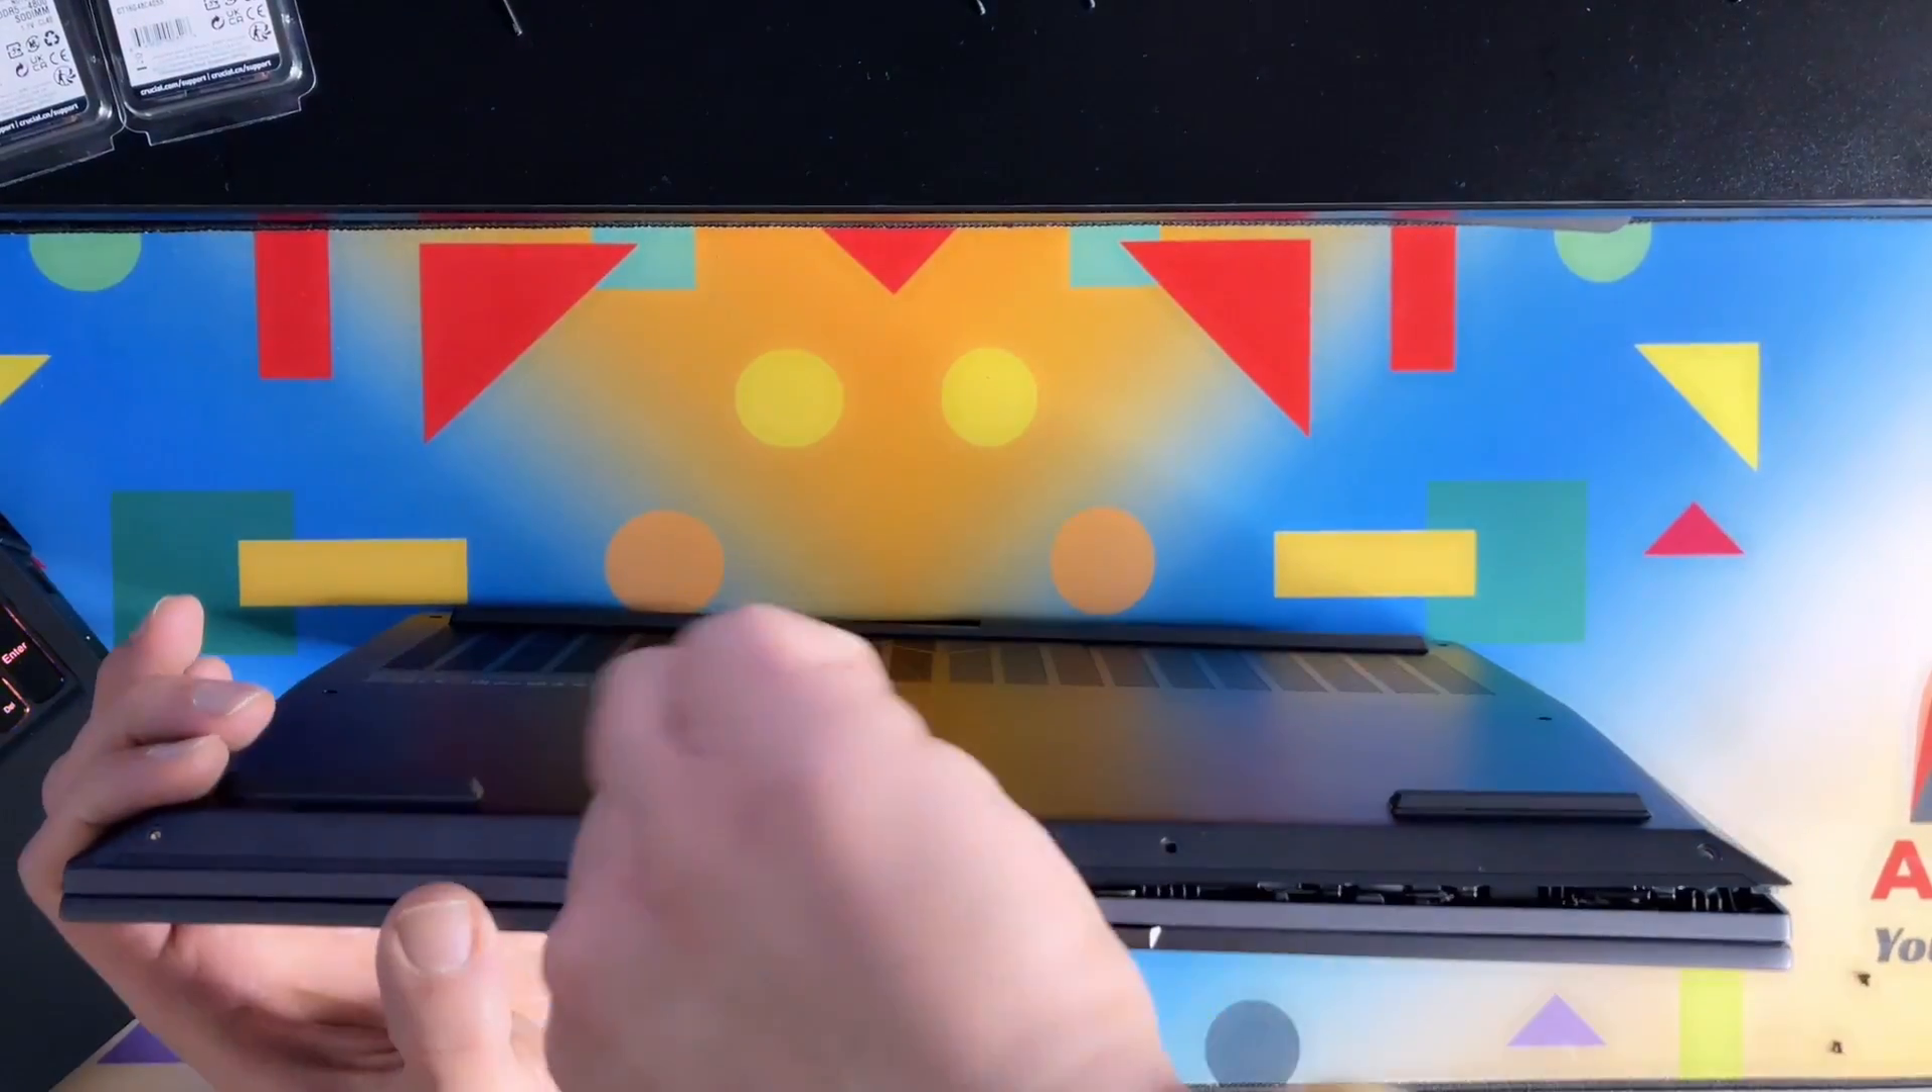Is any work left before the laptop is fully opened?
Yes.